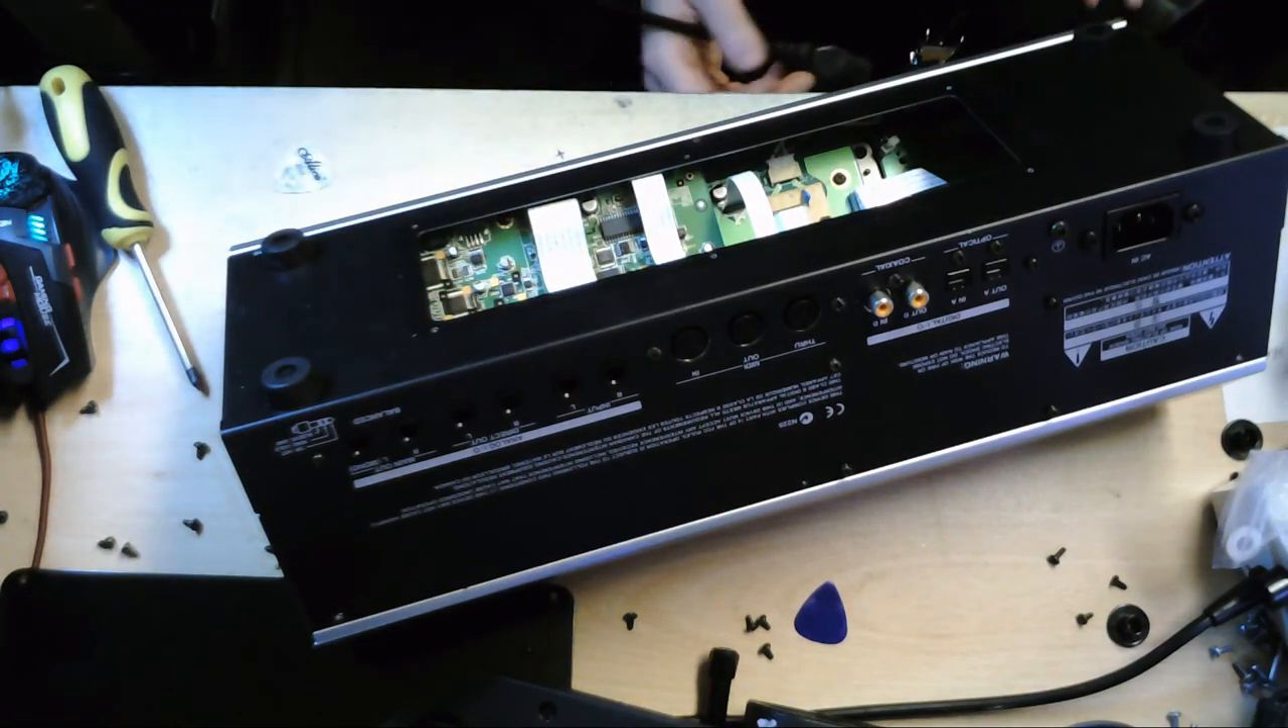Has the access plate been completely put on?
No.